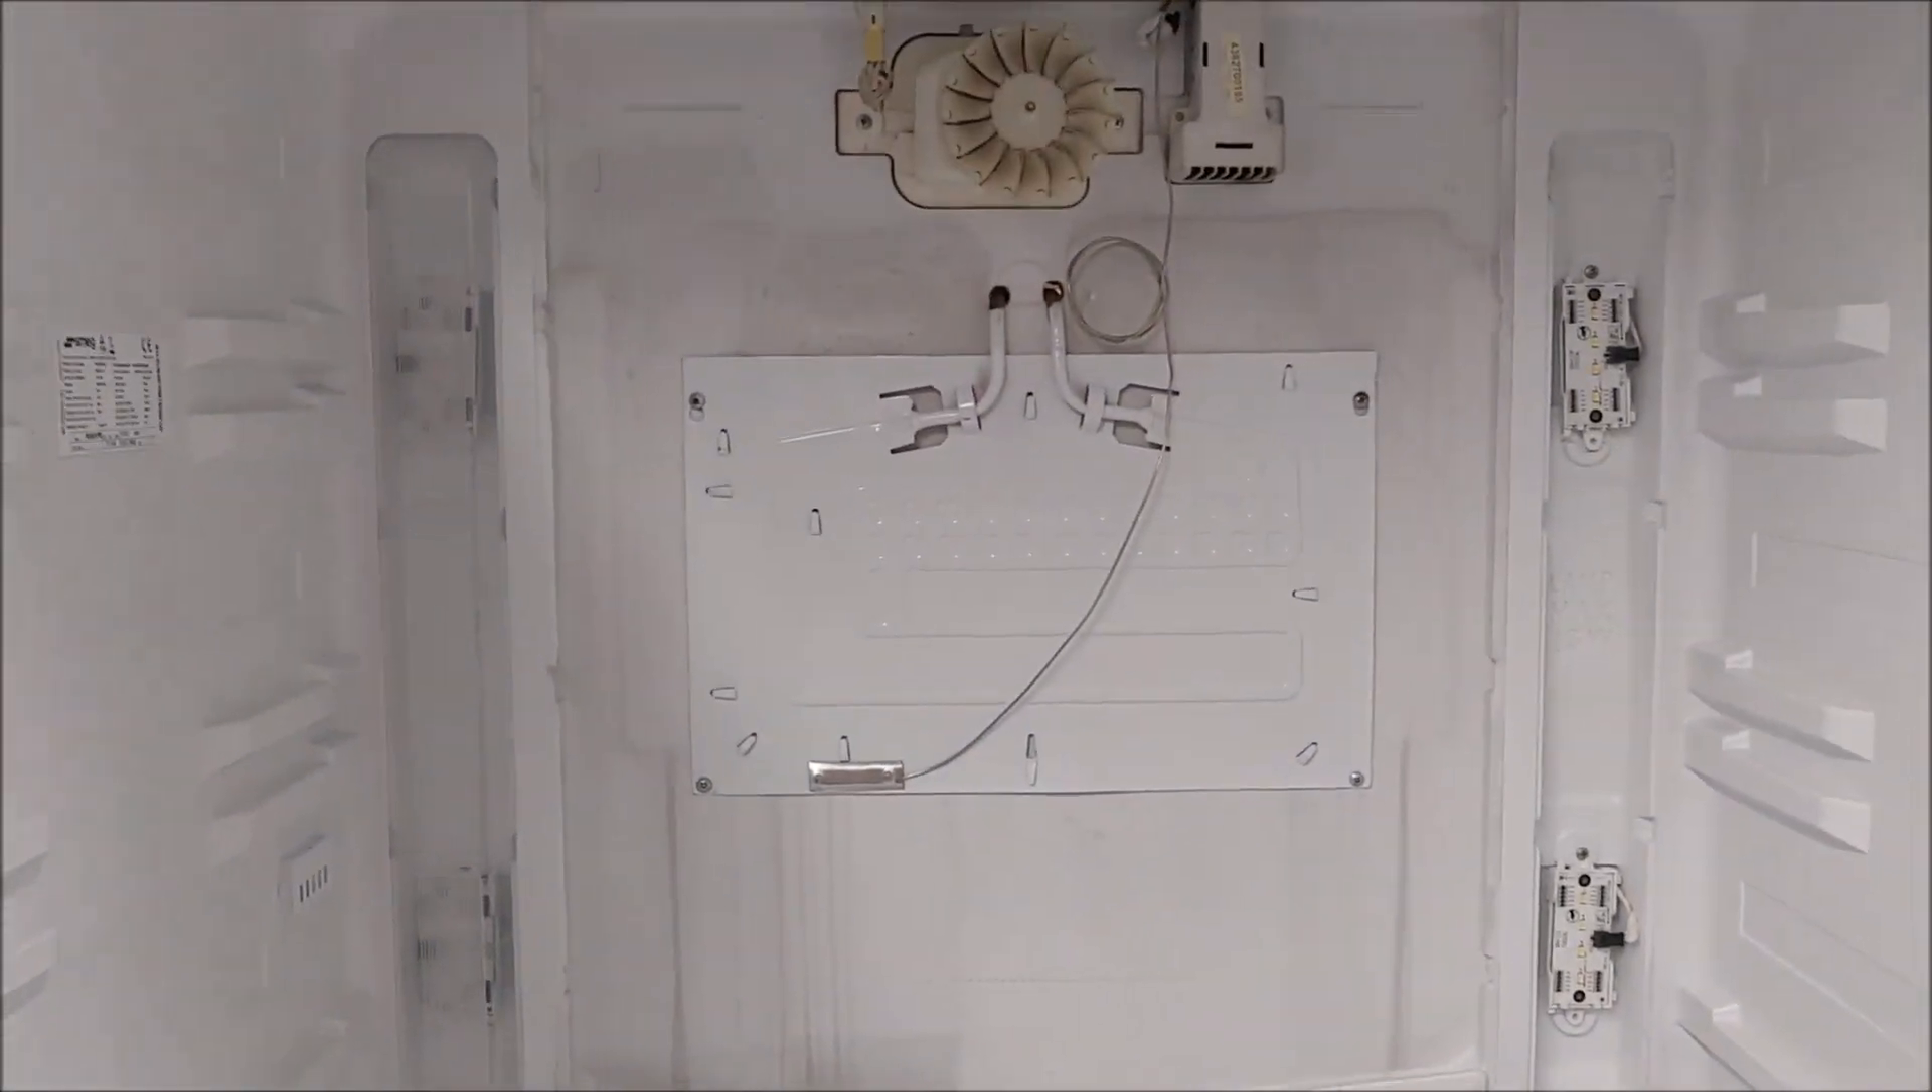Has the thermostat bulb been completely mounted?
Yes.